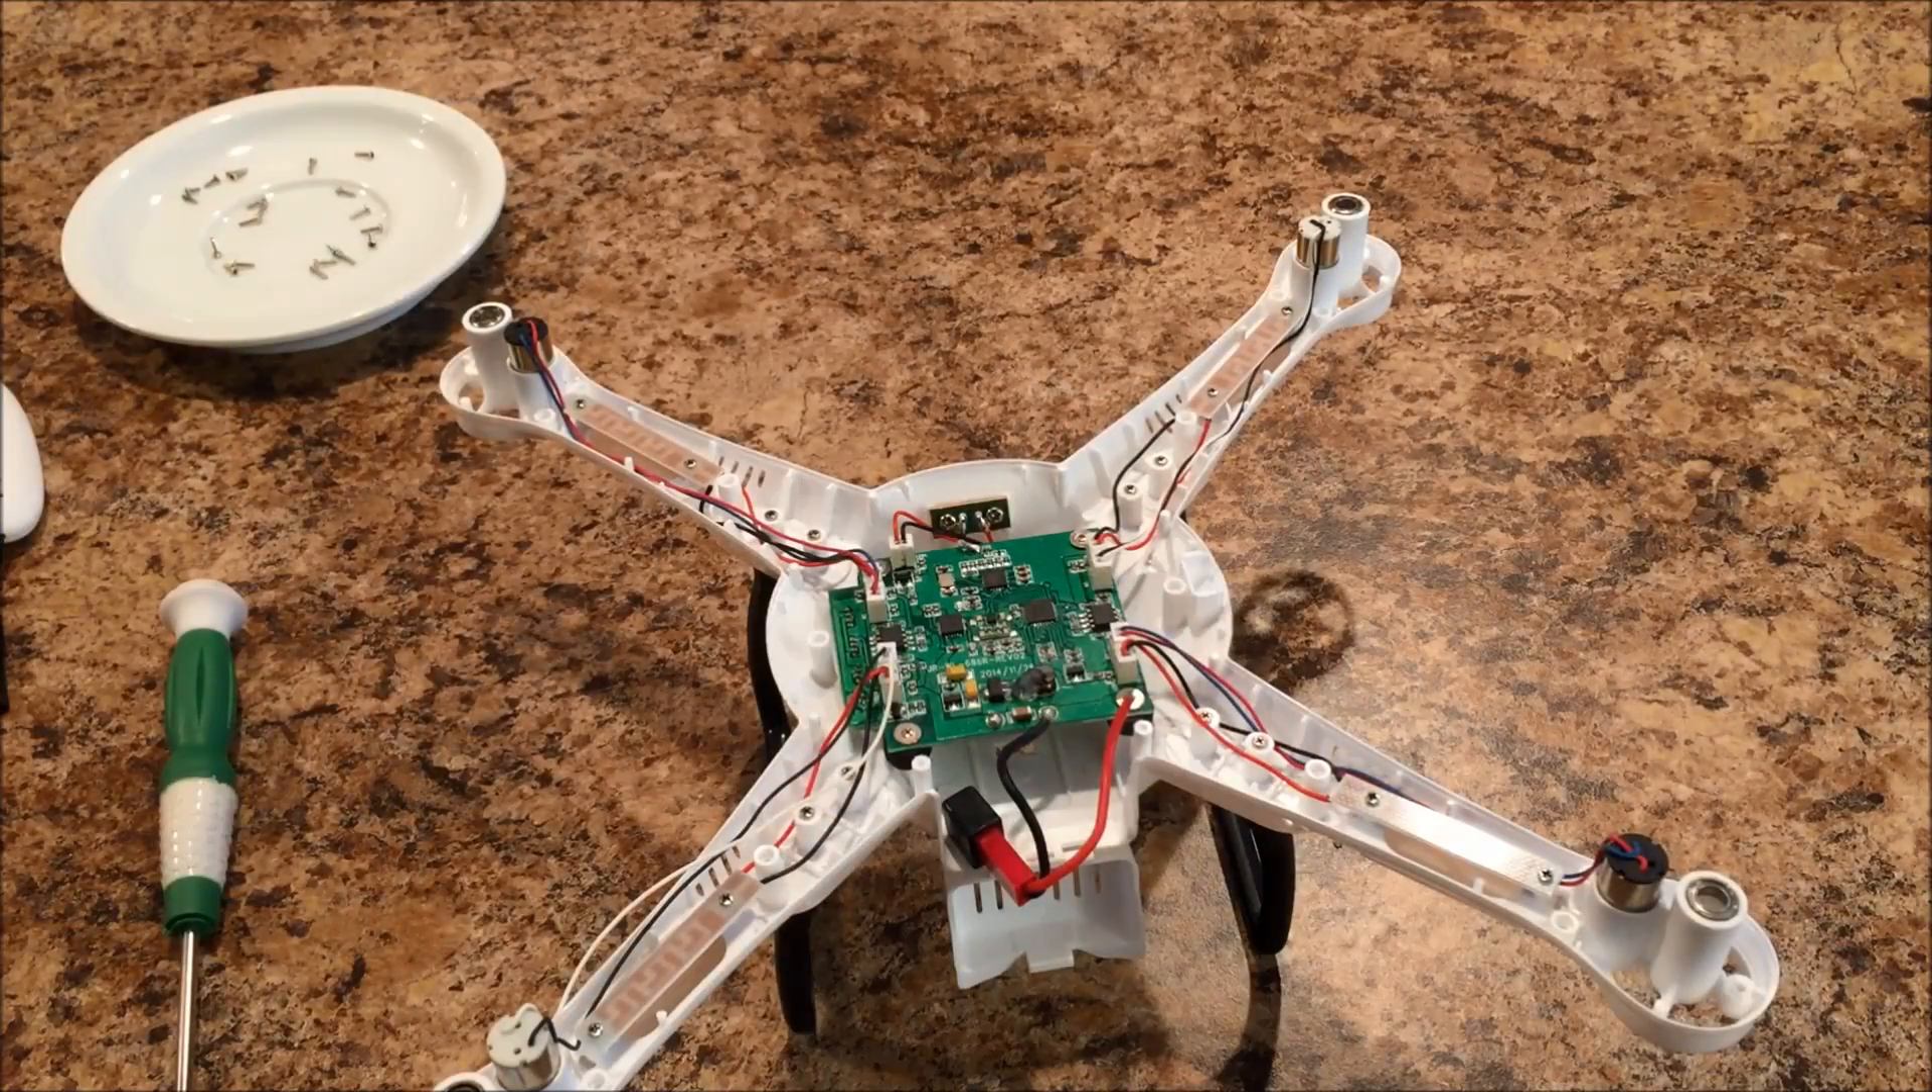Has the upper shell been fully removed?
Yes.